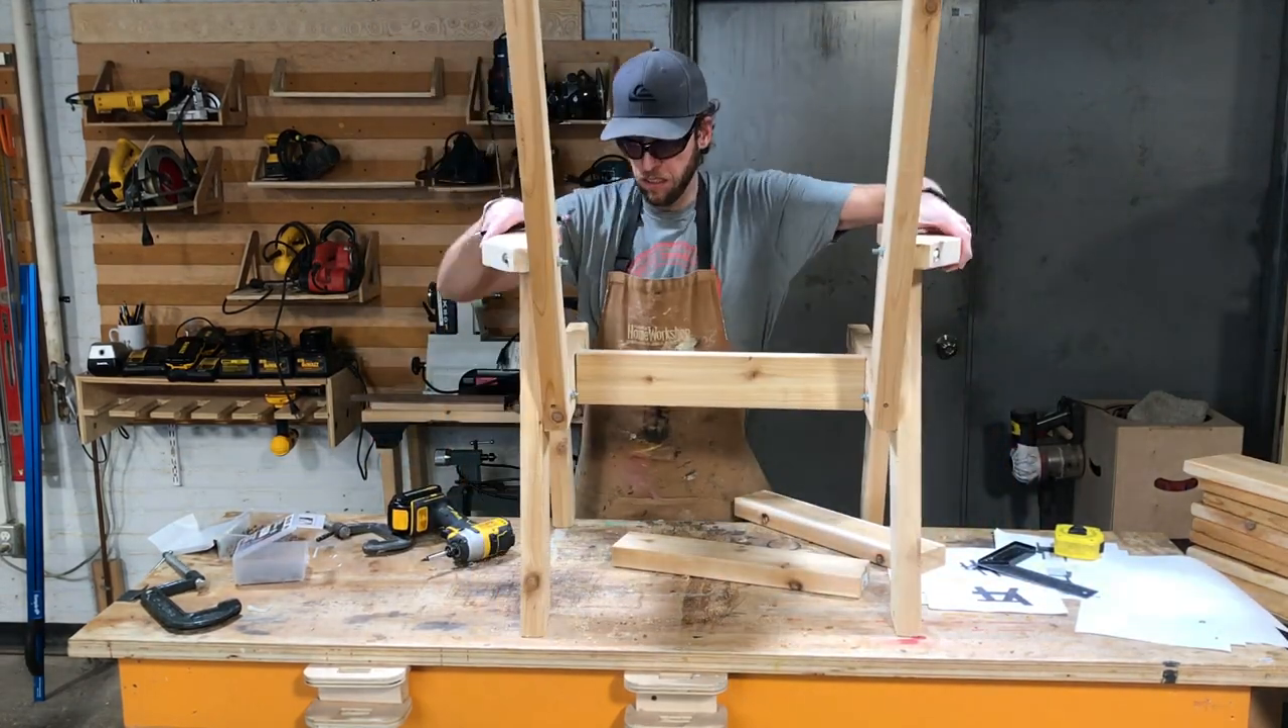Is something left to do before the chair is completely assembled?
Yes.